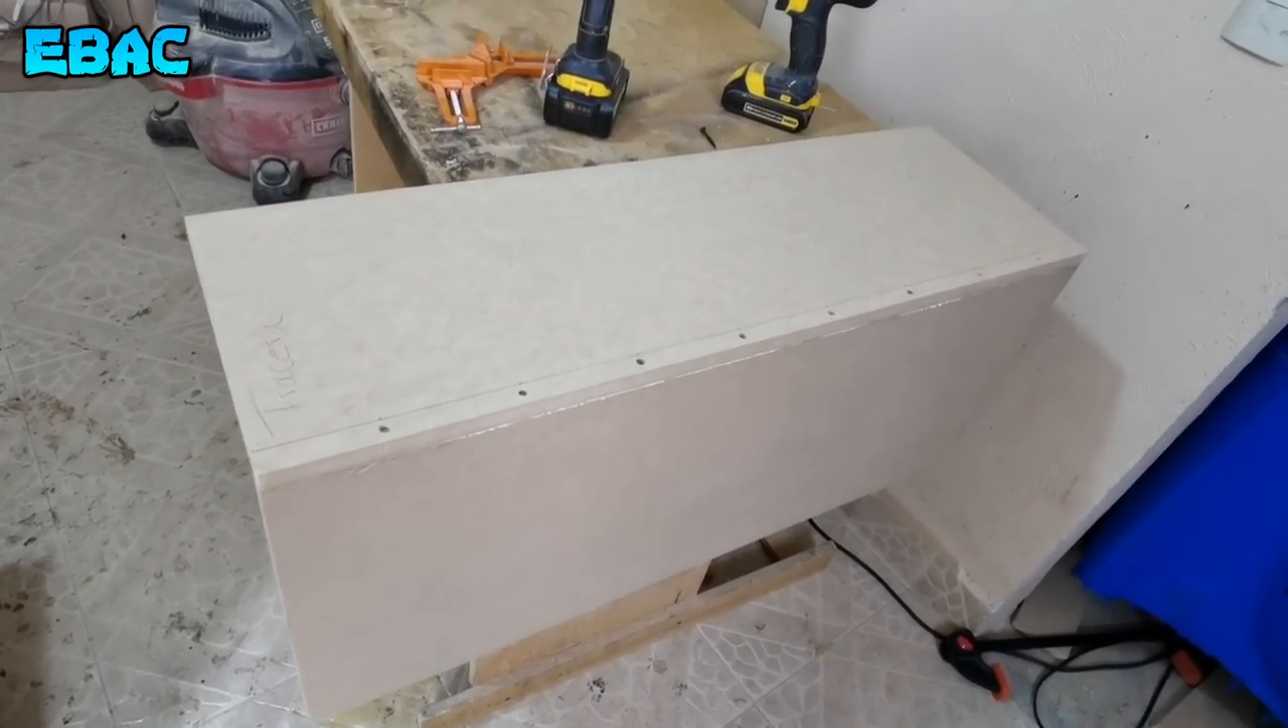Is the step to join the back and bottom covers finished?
Yes.